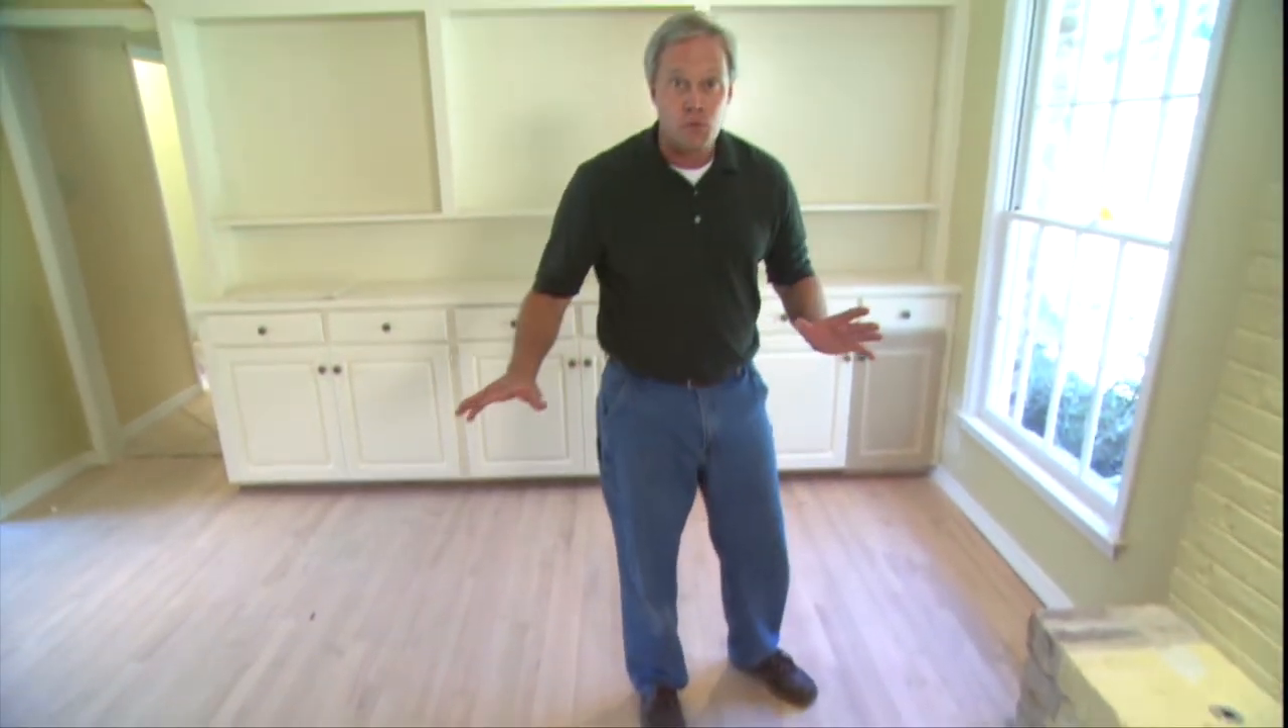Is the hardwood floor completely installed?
Yes.